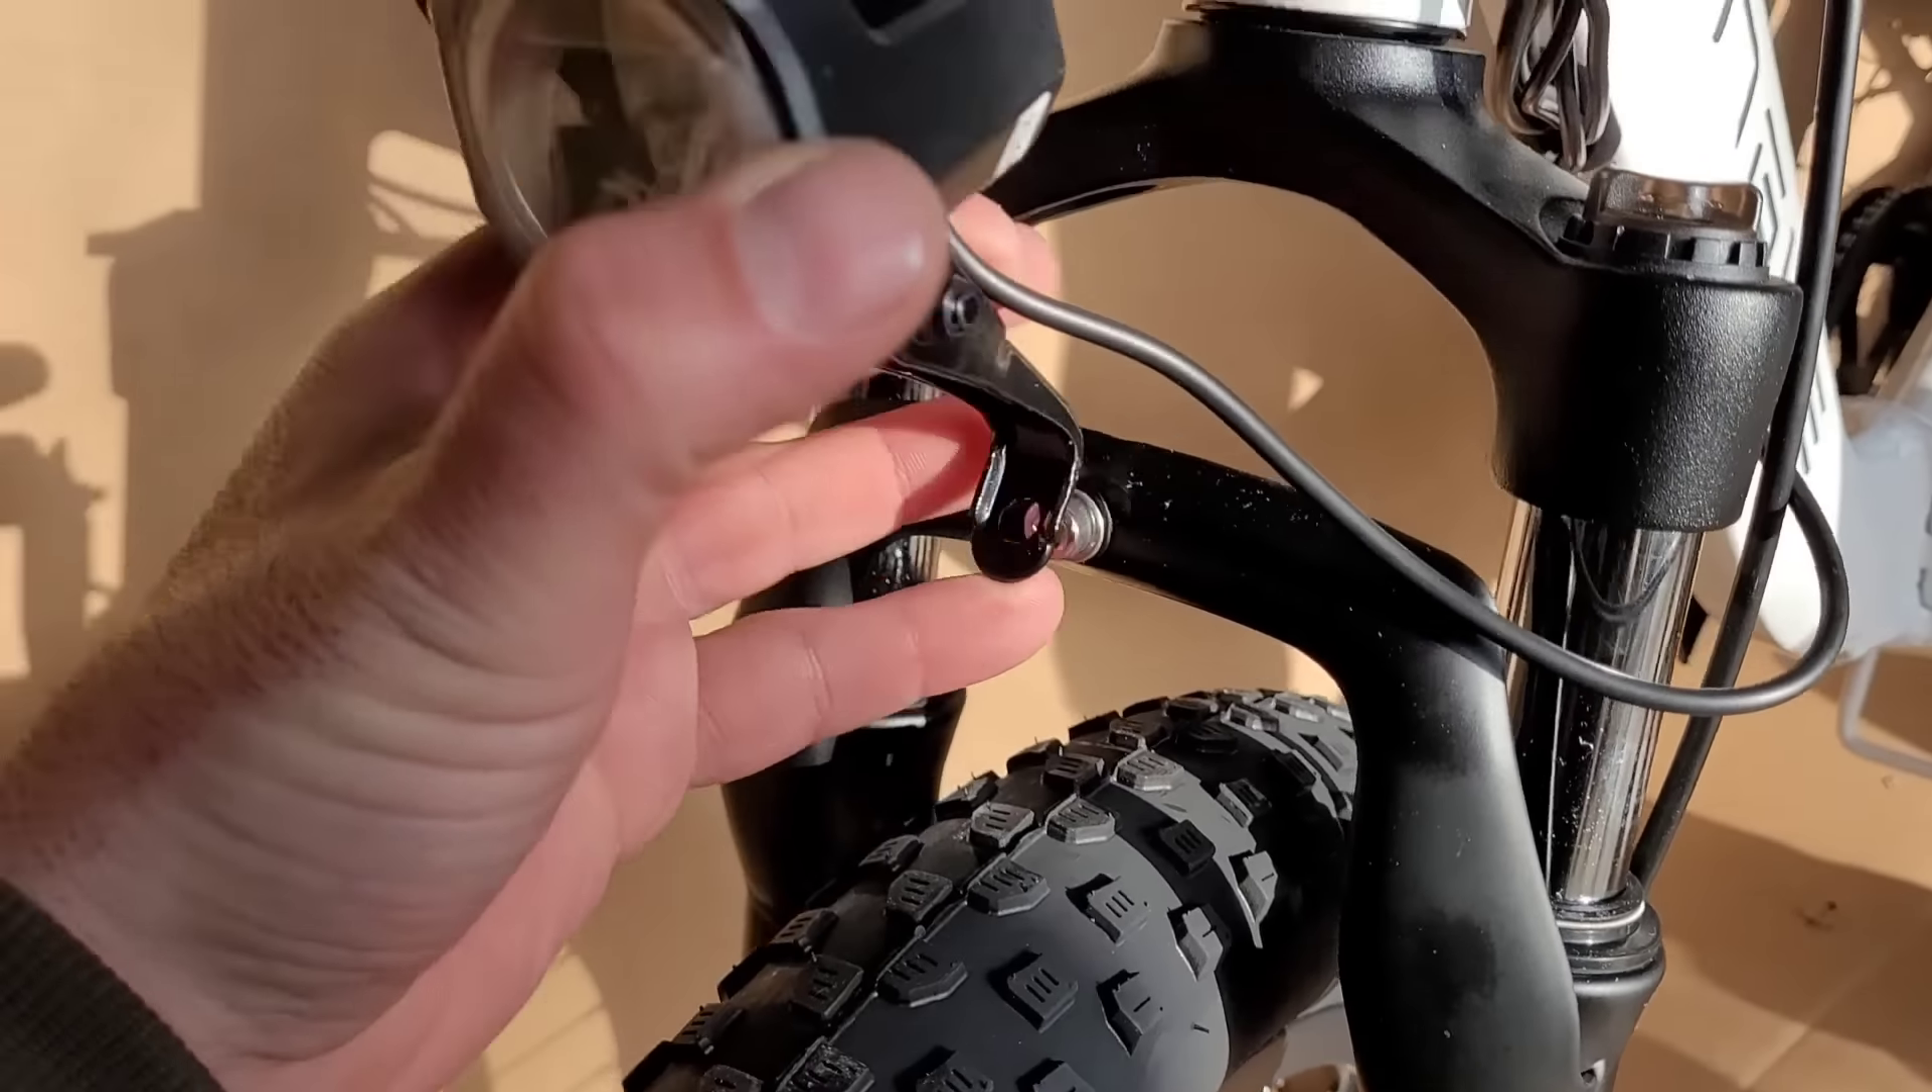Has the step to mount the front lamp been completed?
No.